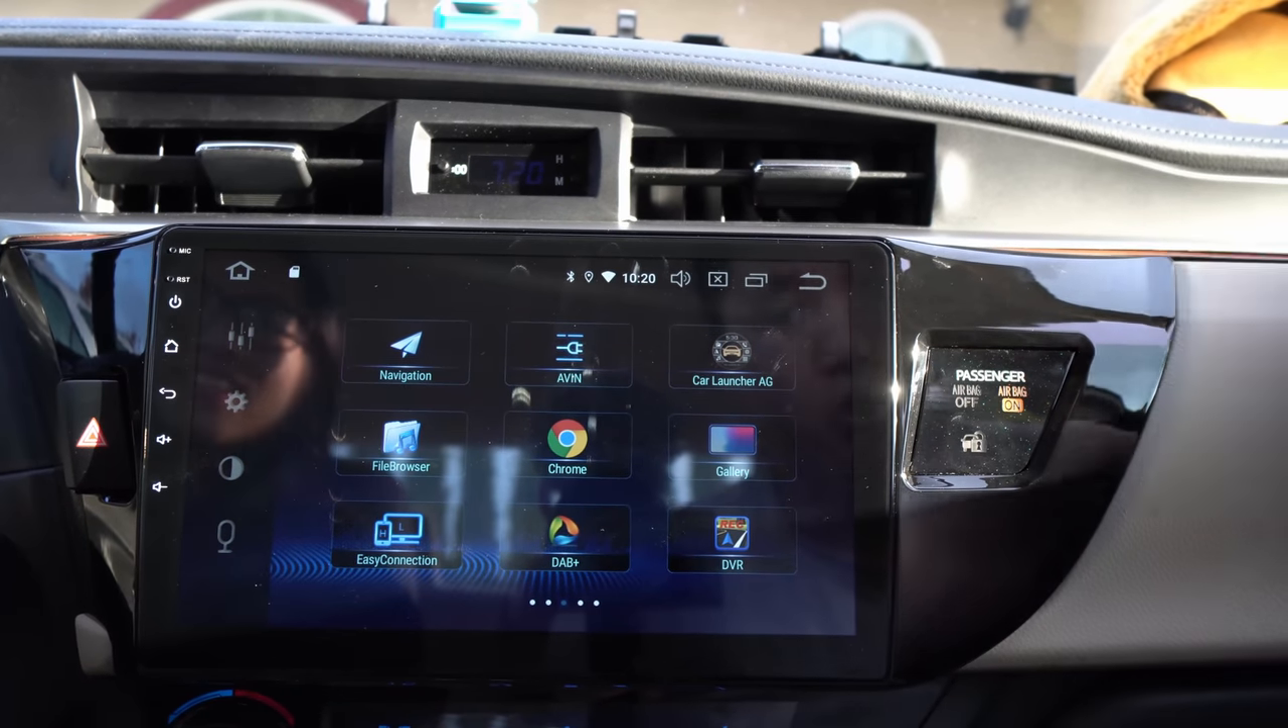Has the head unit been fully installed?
Yes.